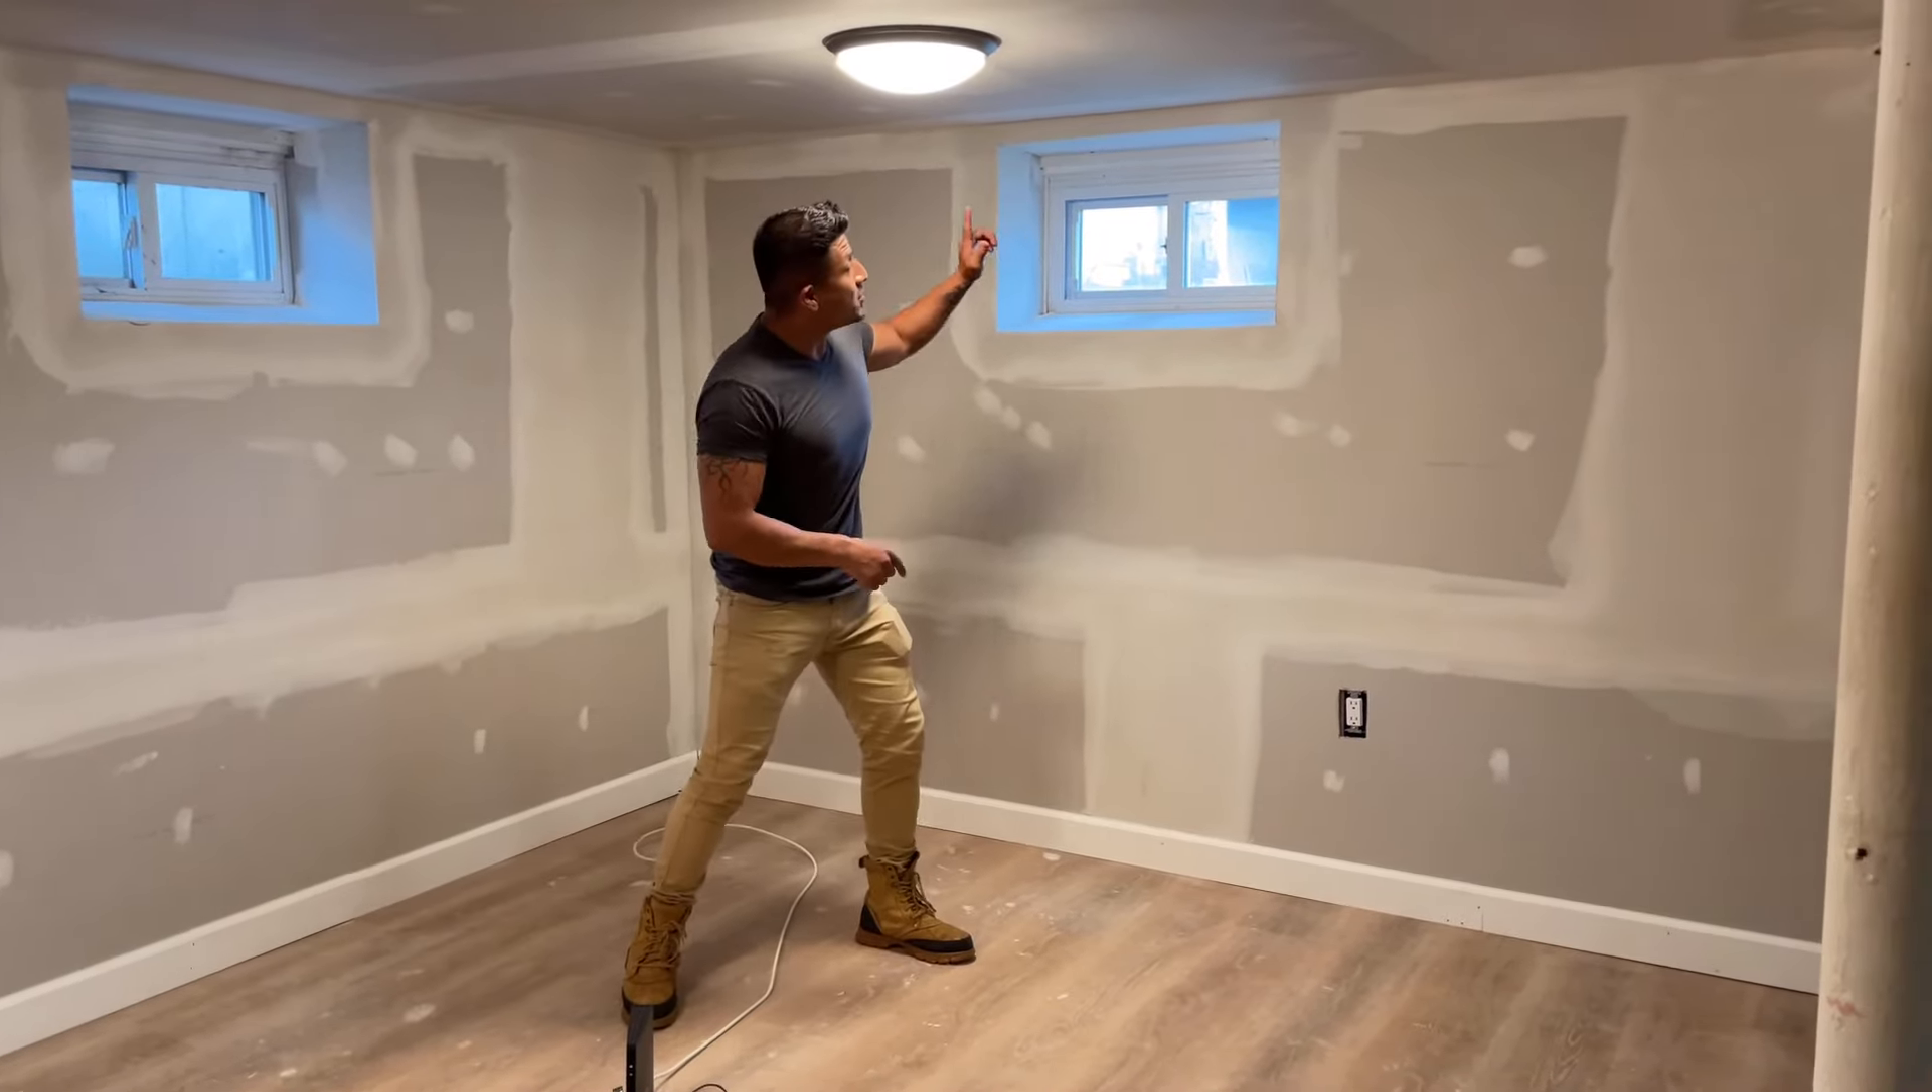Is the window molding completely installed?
No.